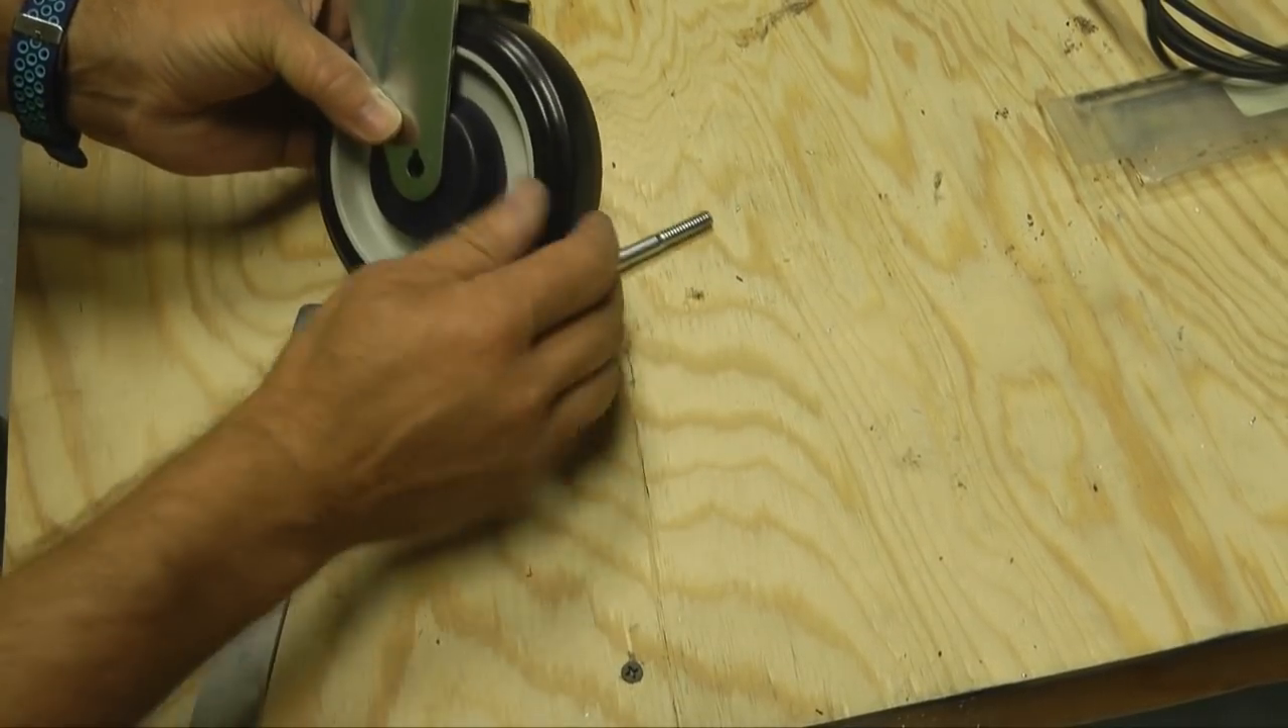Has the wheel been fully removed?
No.